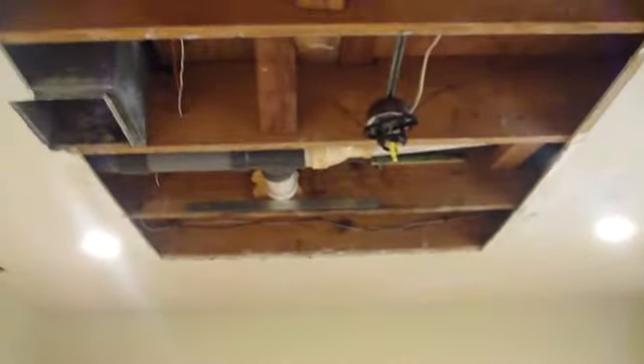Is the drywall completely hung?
No.